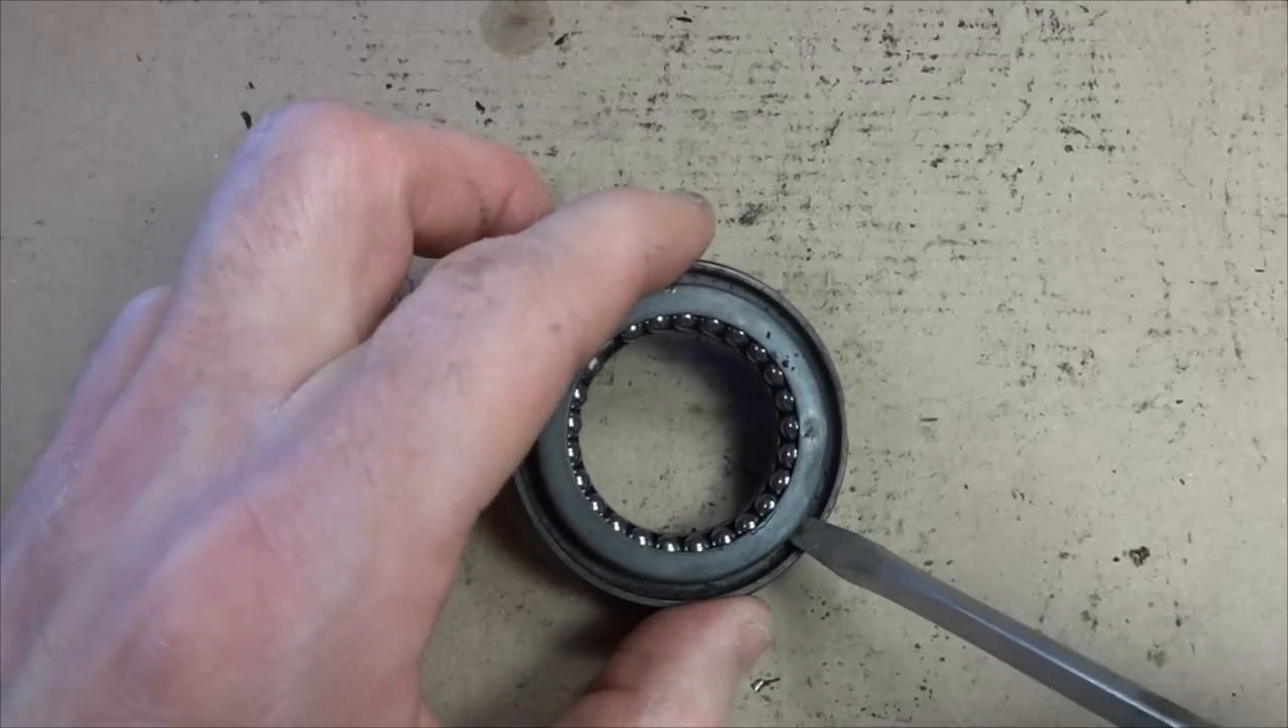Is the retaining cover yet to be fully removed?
Yes.